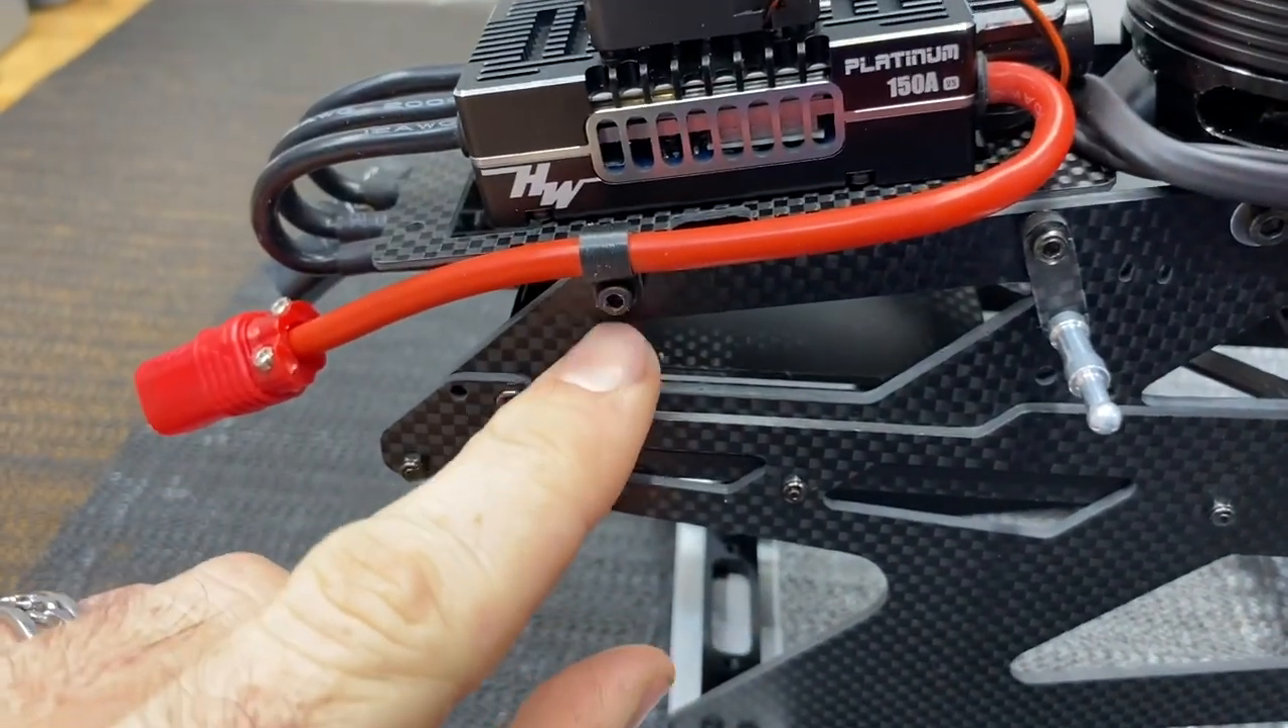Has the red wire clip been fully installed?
Yes.